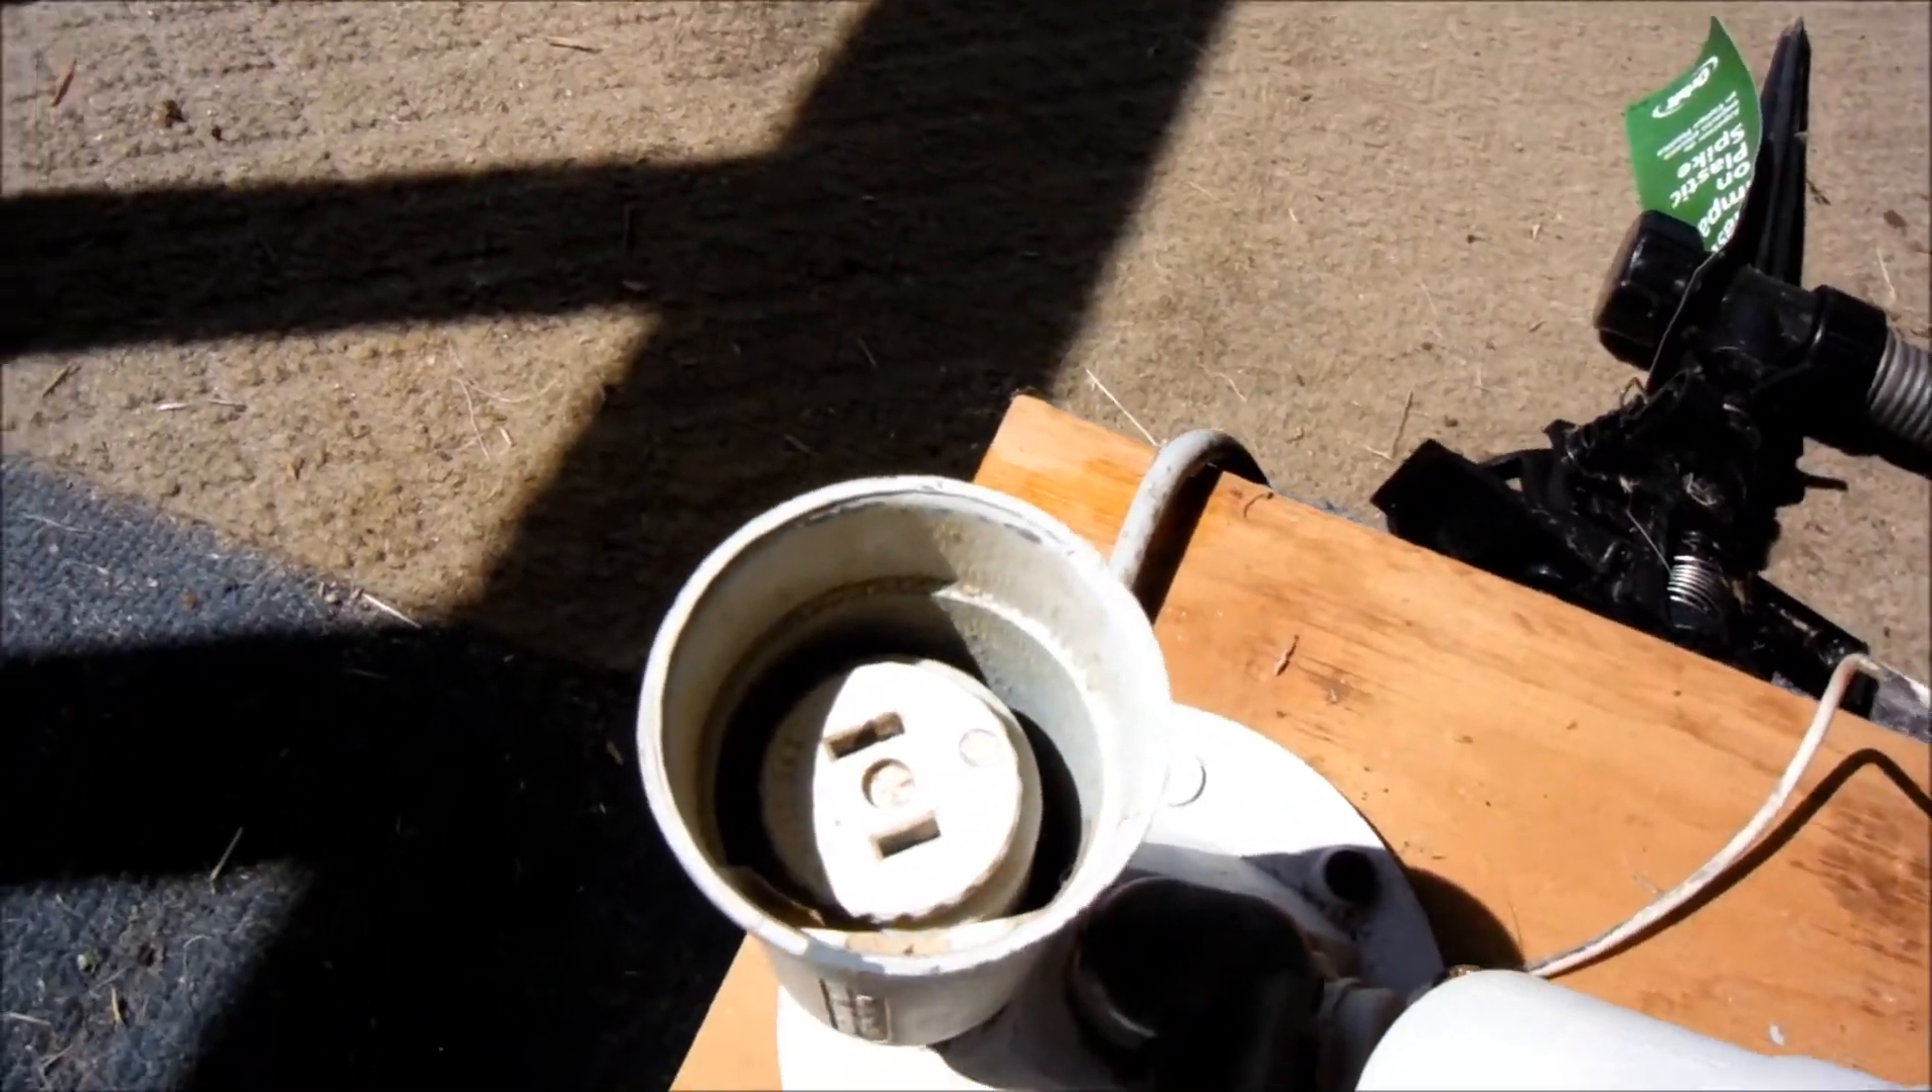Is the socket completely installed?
Yes.